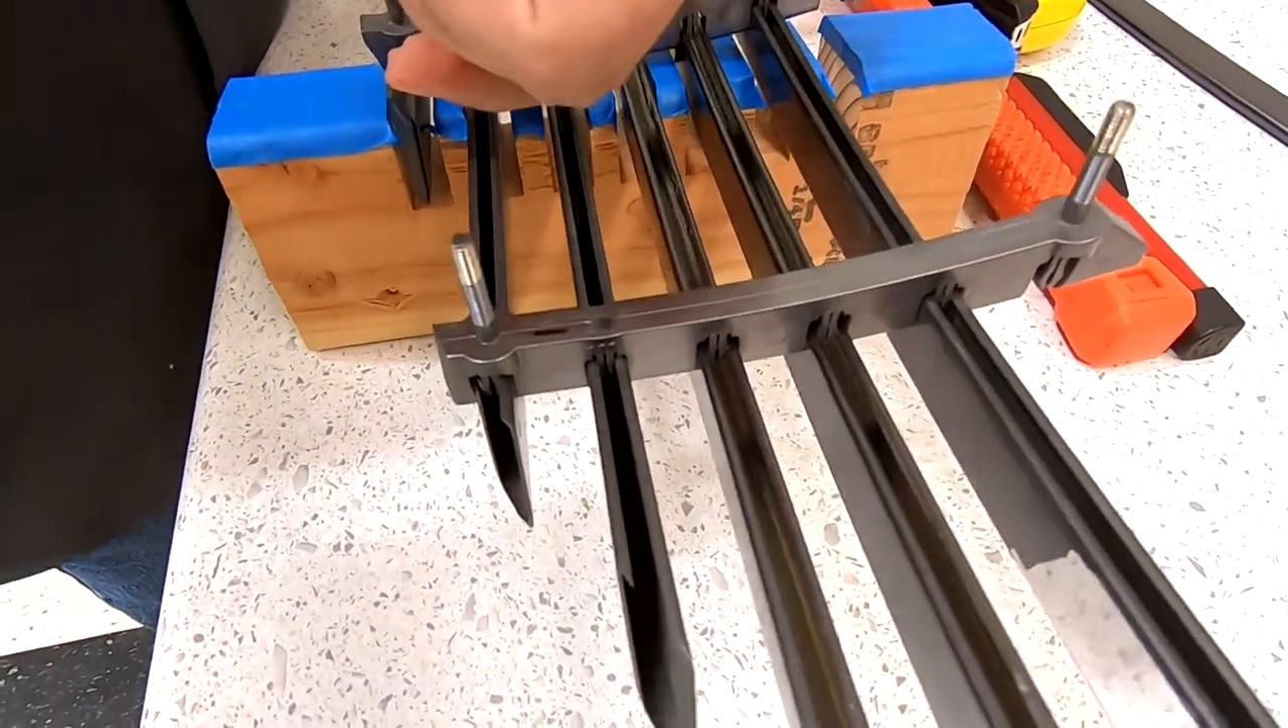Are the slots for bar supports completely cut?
Yes.